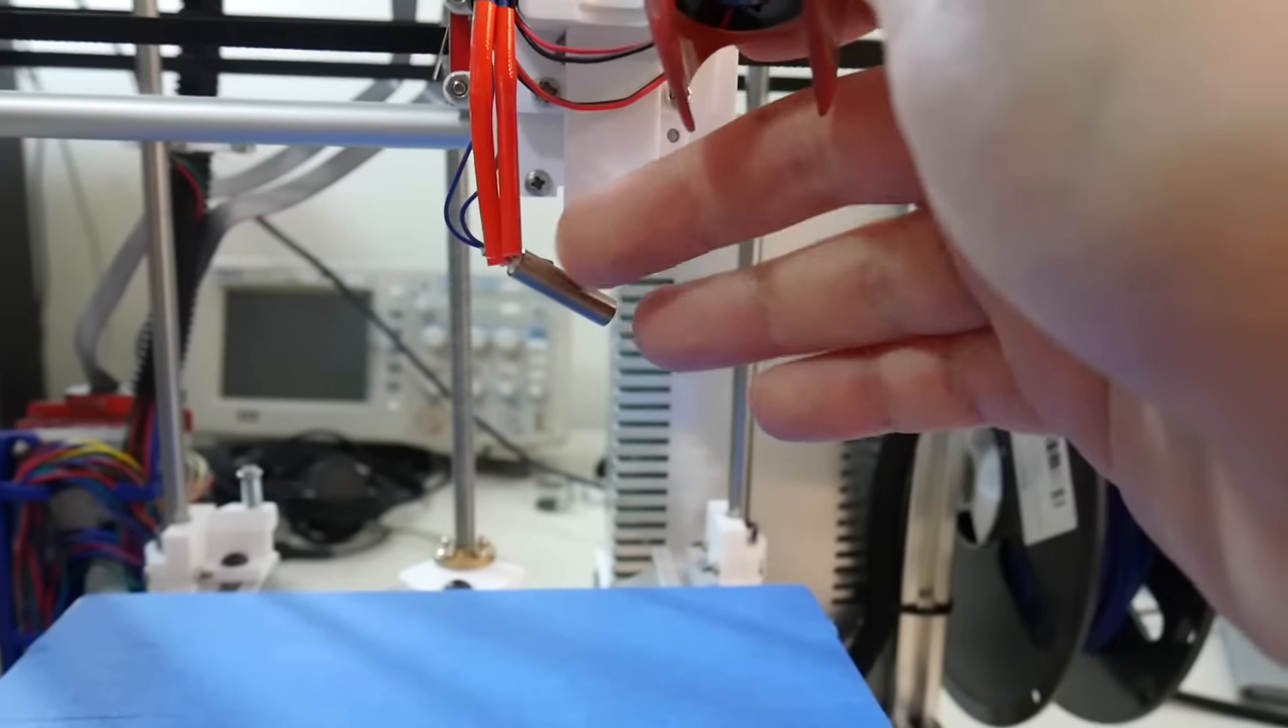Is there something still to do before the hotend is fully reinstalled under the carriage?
Yes.